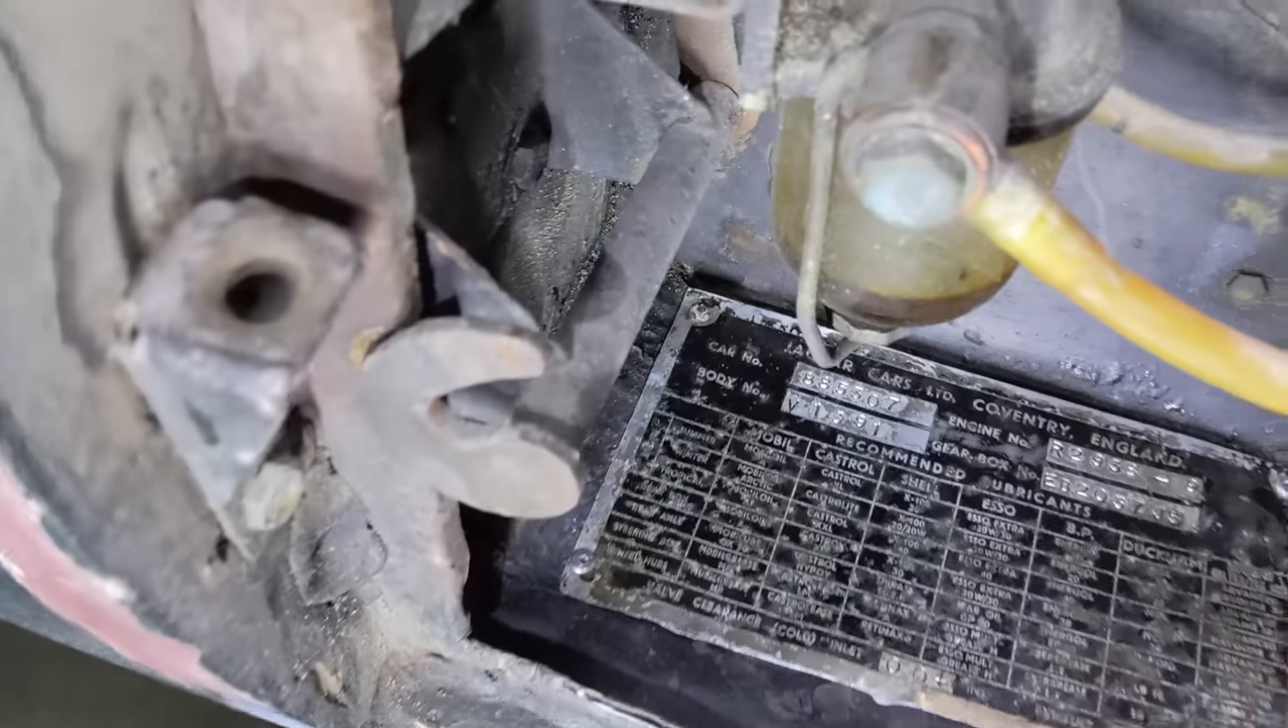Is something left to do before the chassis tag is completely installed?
No.